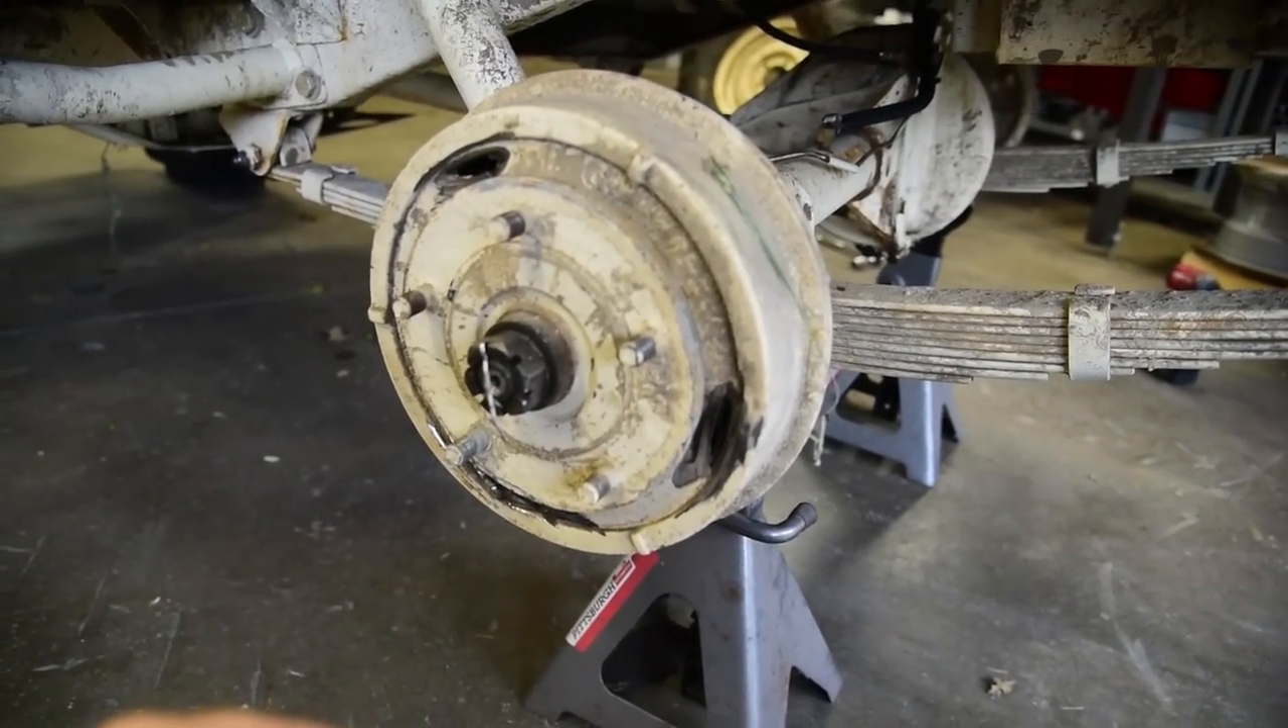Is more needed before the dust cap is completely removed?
No.